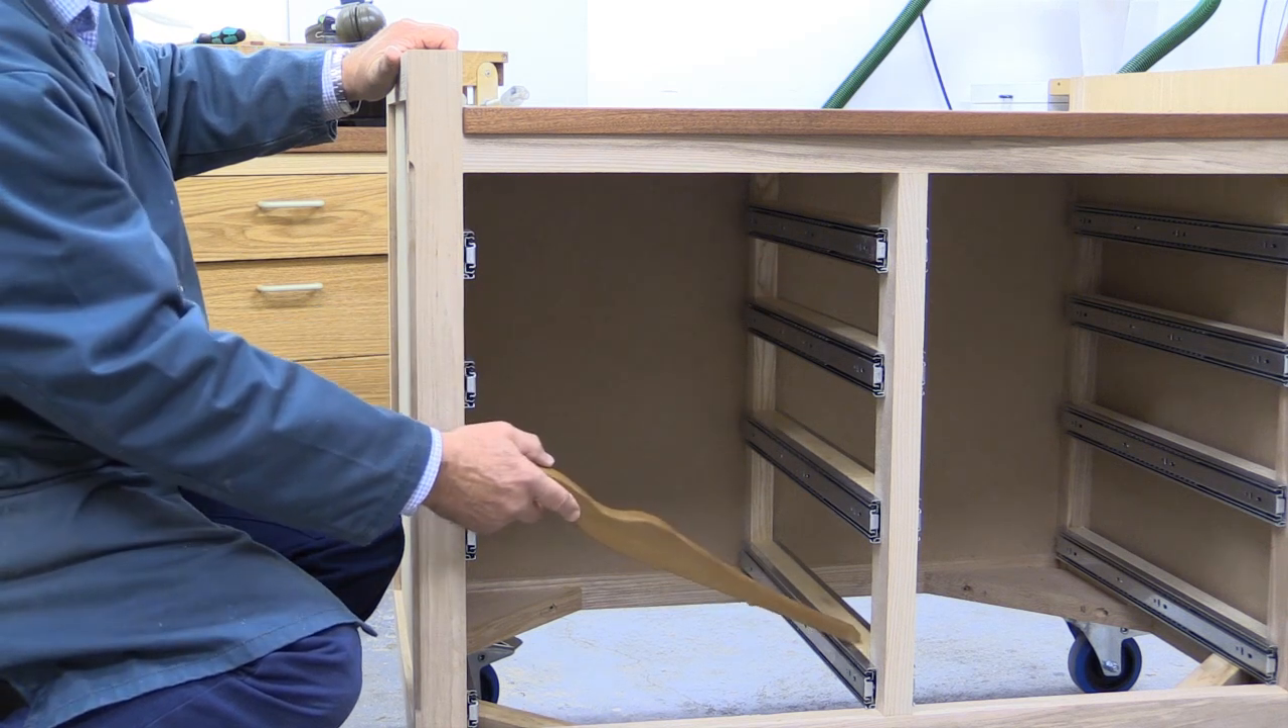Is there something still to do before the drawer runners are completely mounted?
No.